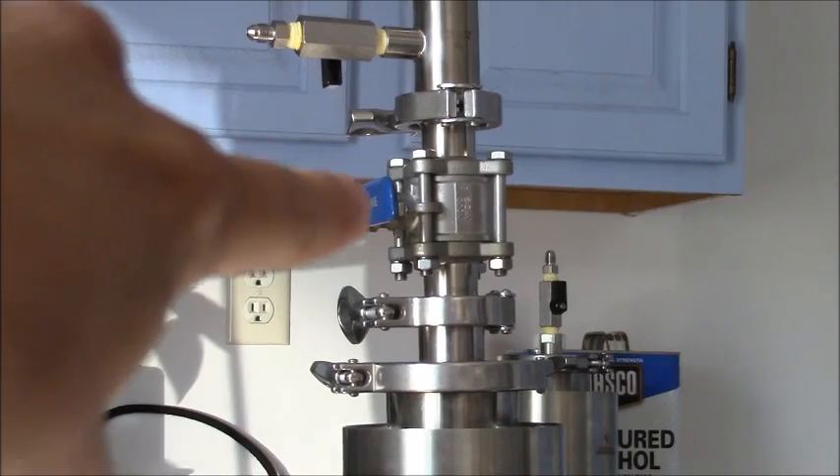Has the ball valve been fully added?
Yes.